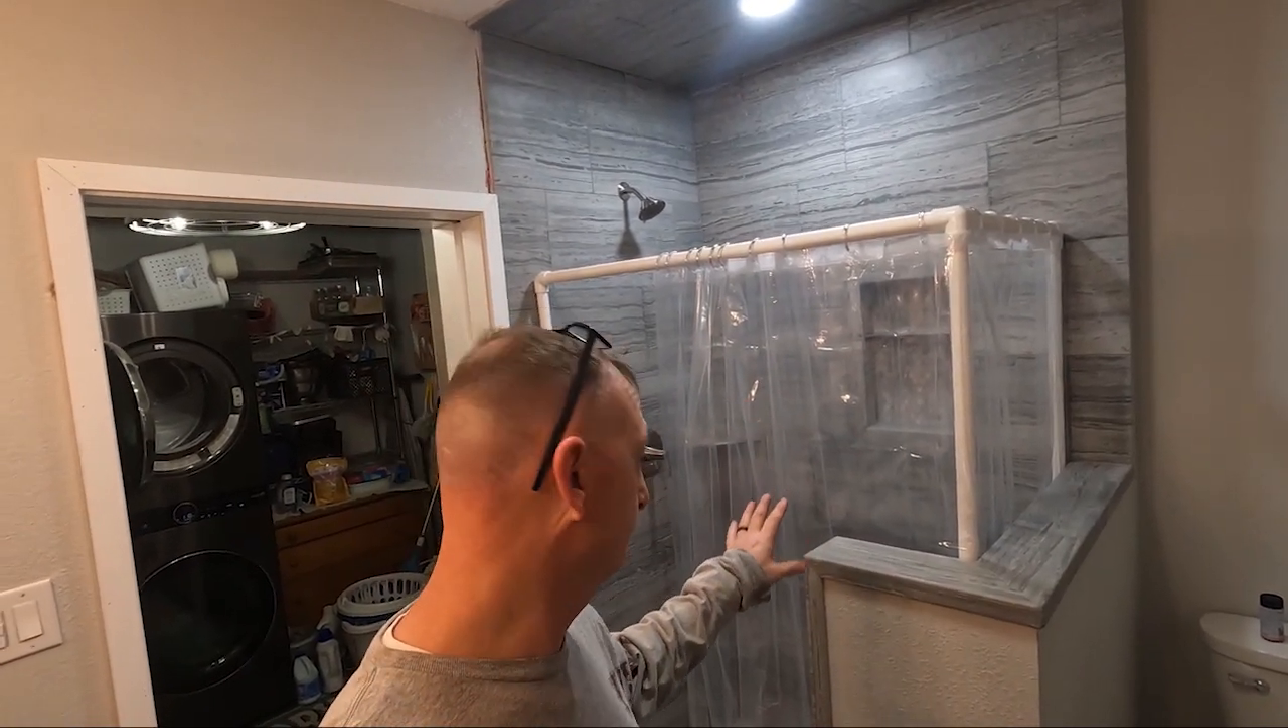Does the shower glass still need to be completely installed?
Yes.